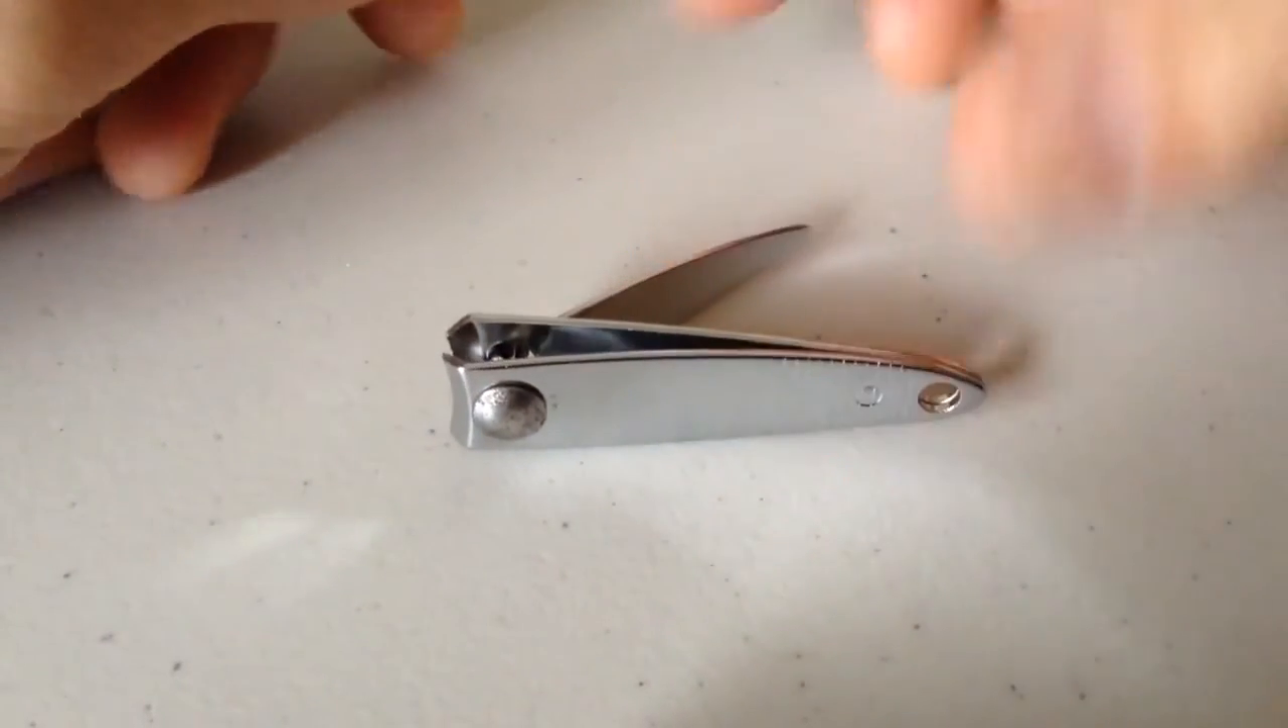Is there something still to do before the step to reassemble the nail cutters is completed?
No.